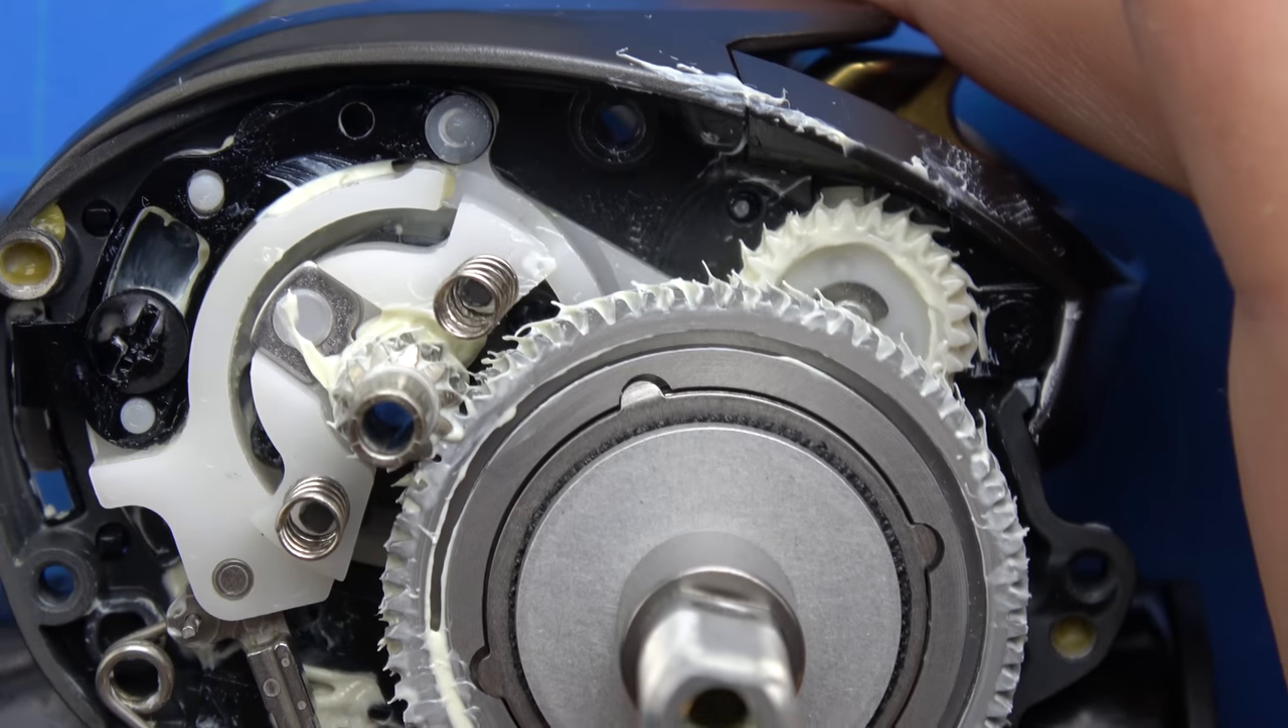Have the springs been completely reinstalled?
Yes.